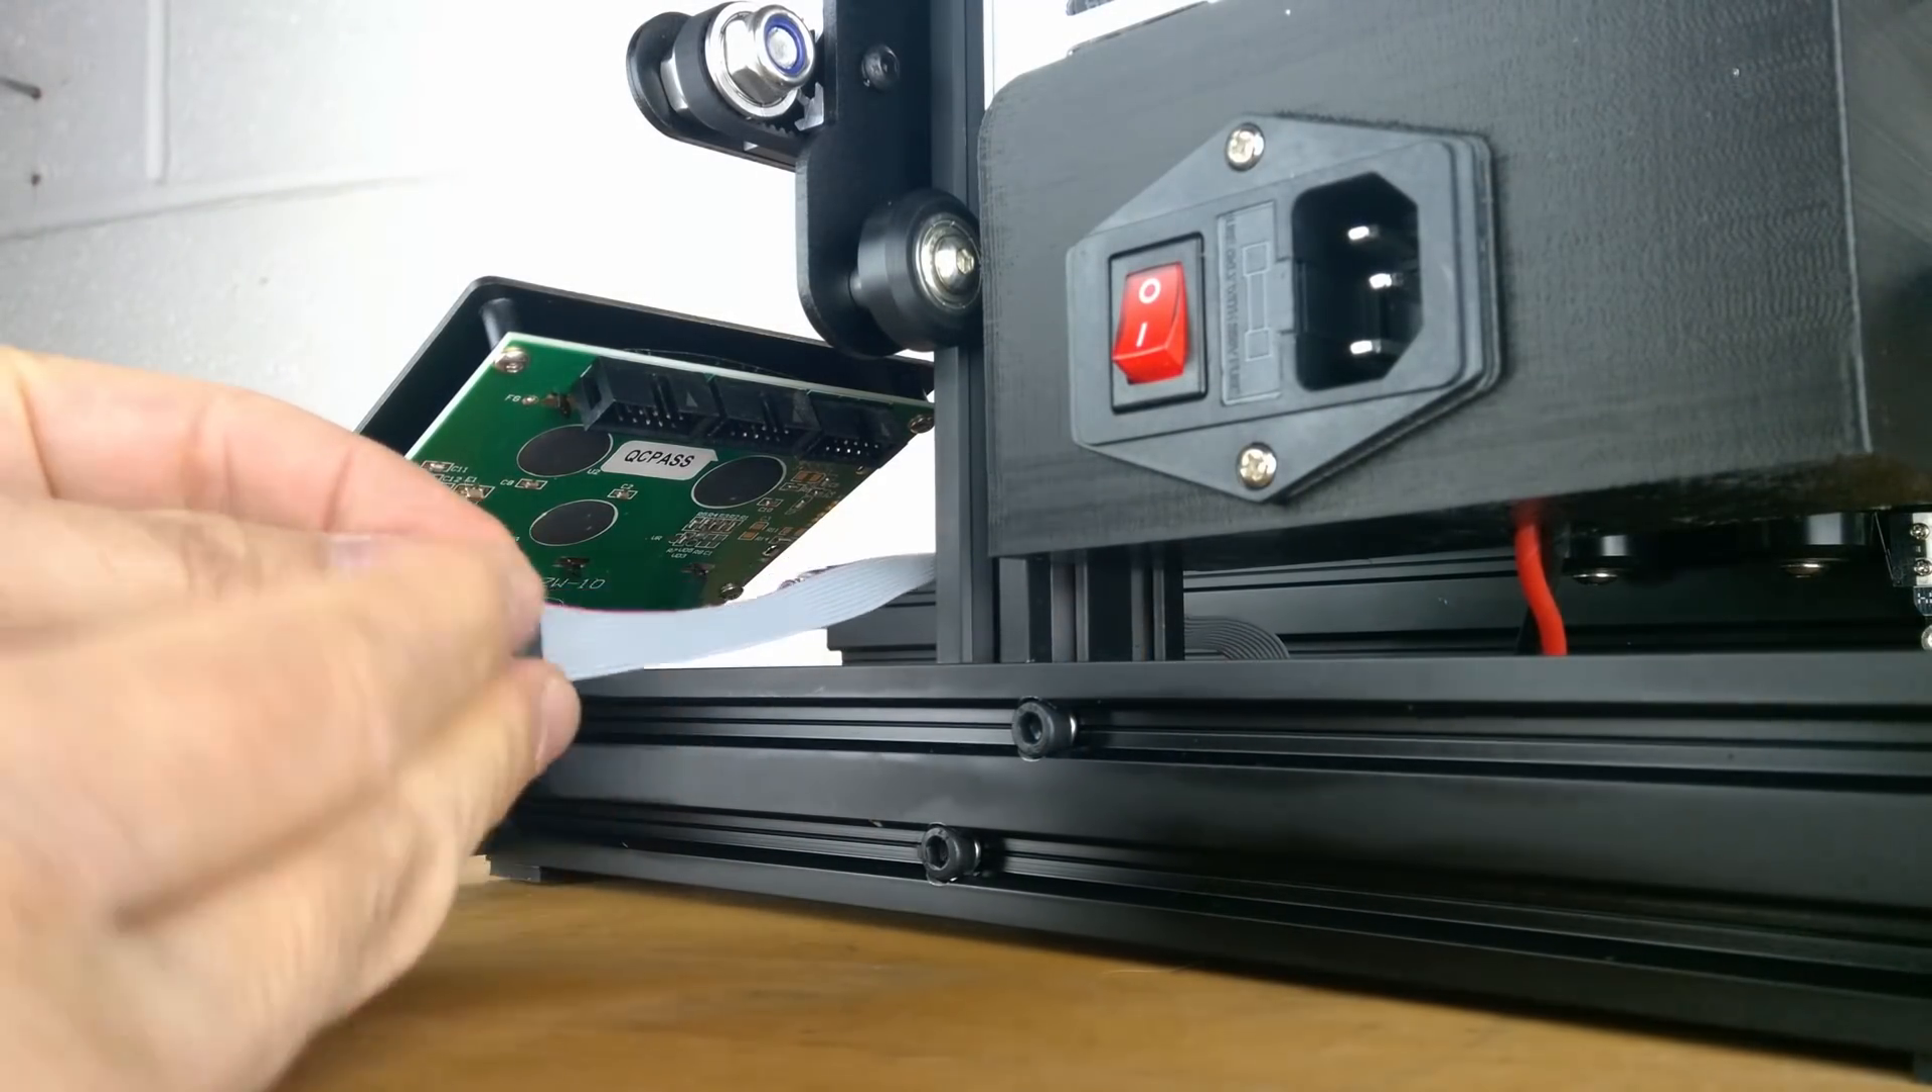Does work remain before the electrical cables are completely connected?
Yes.